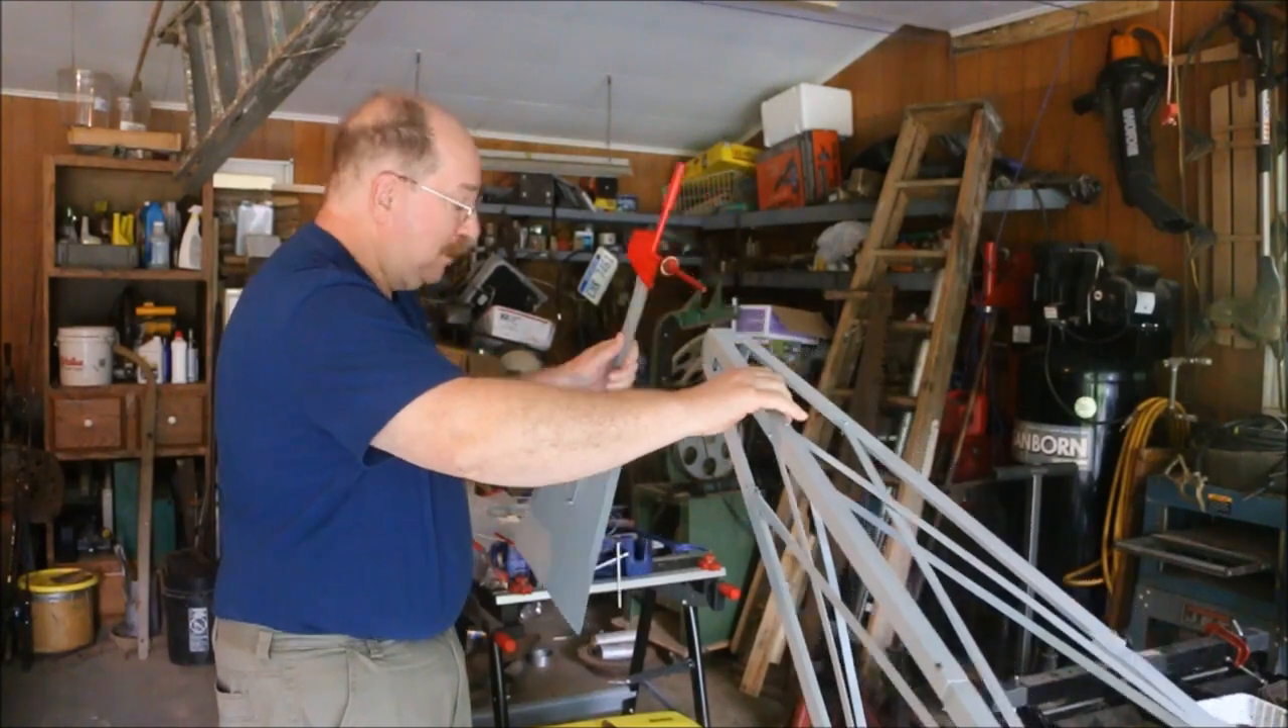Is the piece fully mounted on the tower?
No.